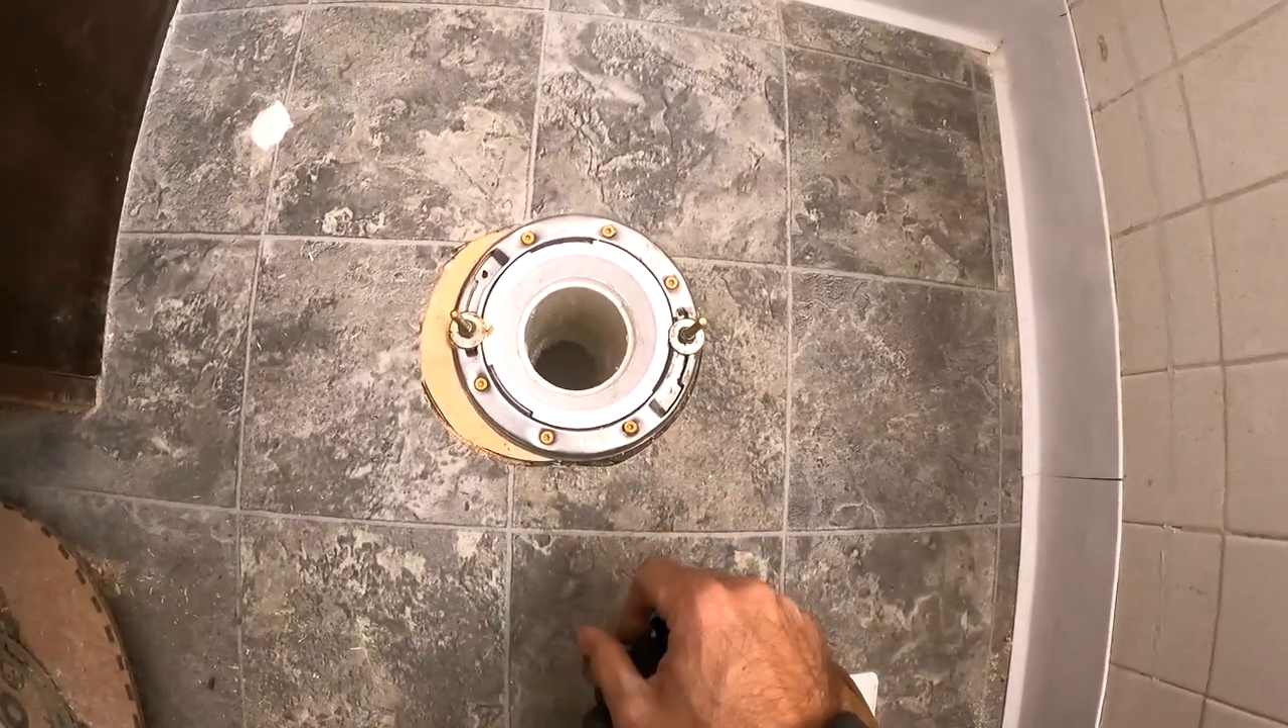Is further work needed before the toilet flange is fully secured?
No.